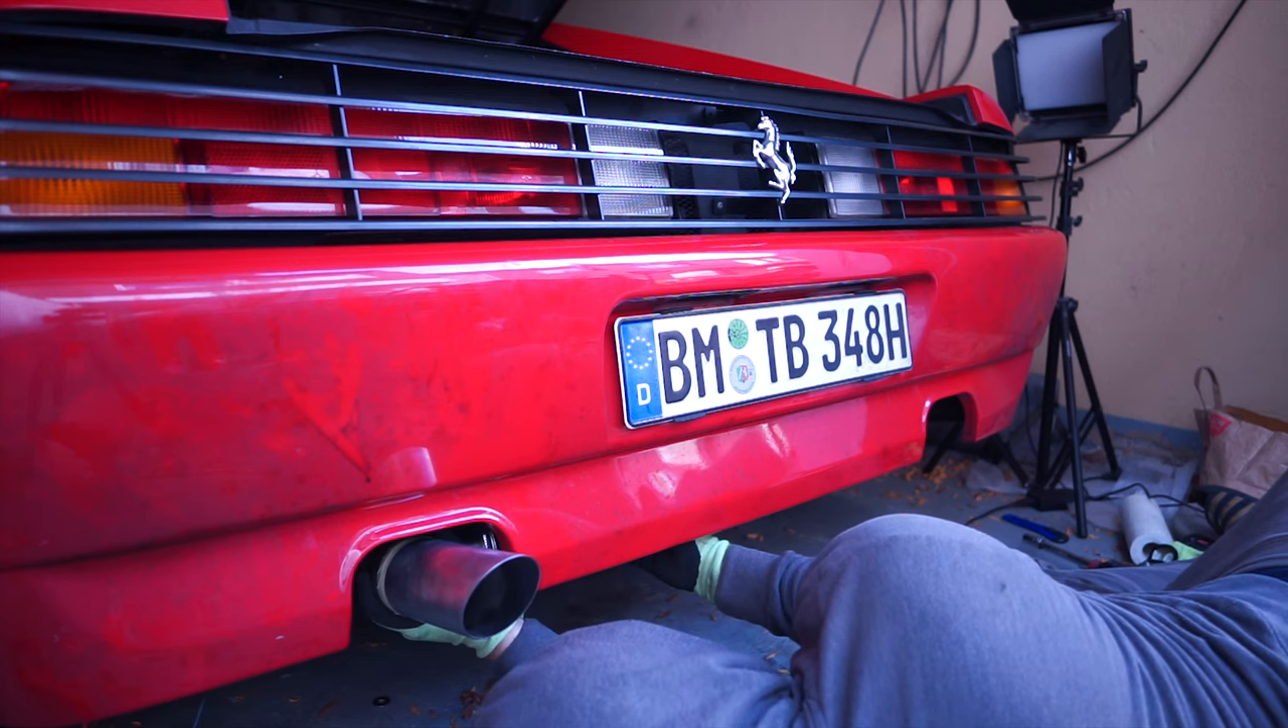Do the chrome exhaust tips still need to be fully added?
Yes.